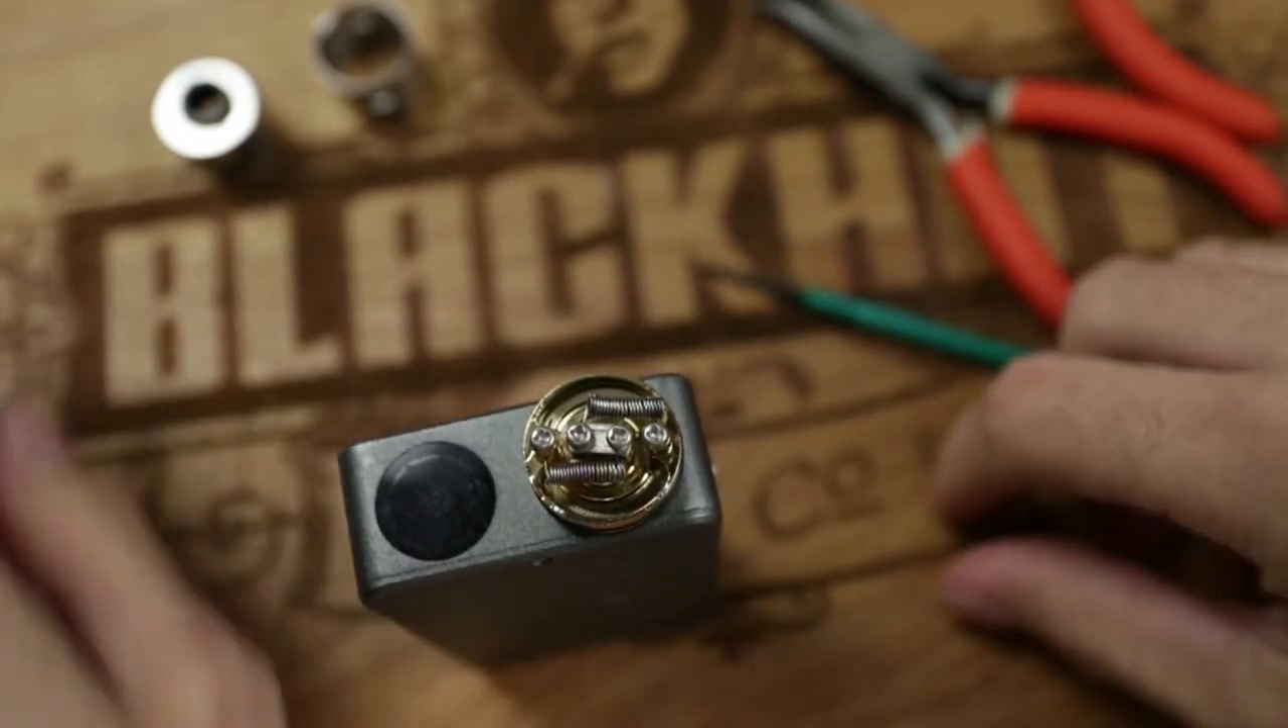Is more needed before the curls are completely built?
No.